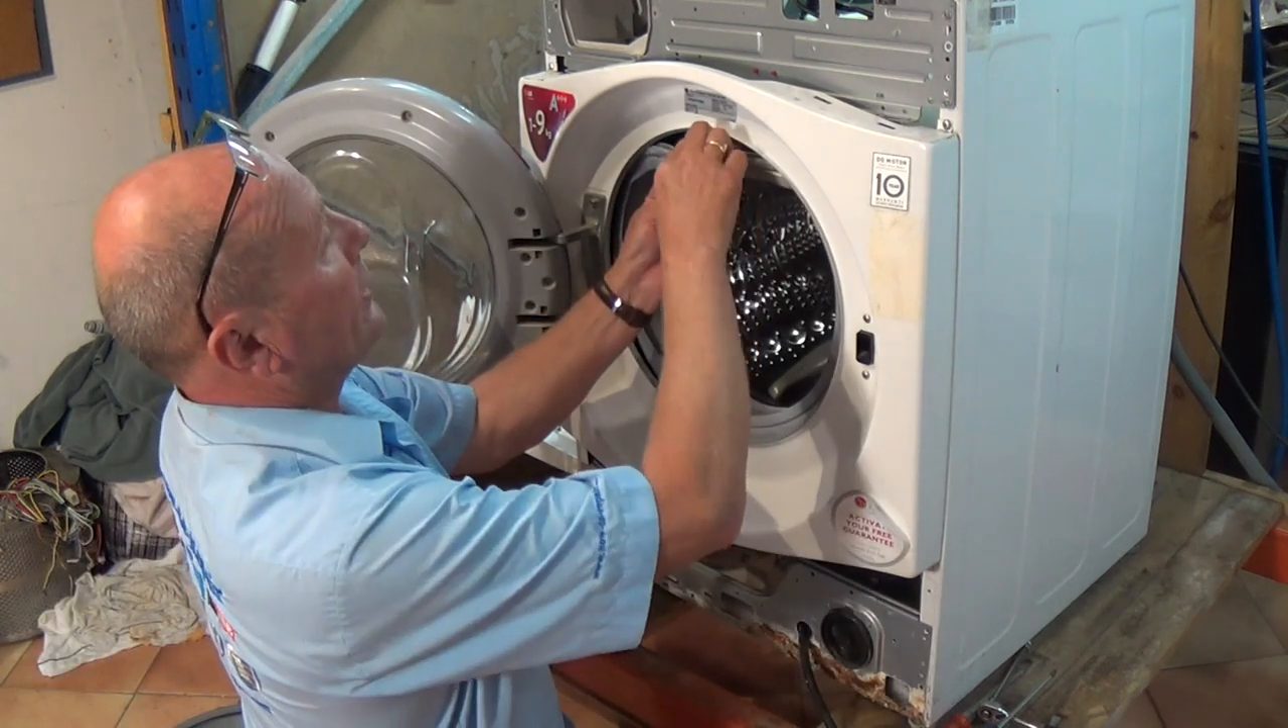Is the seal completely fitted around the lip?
No.